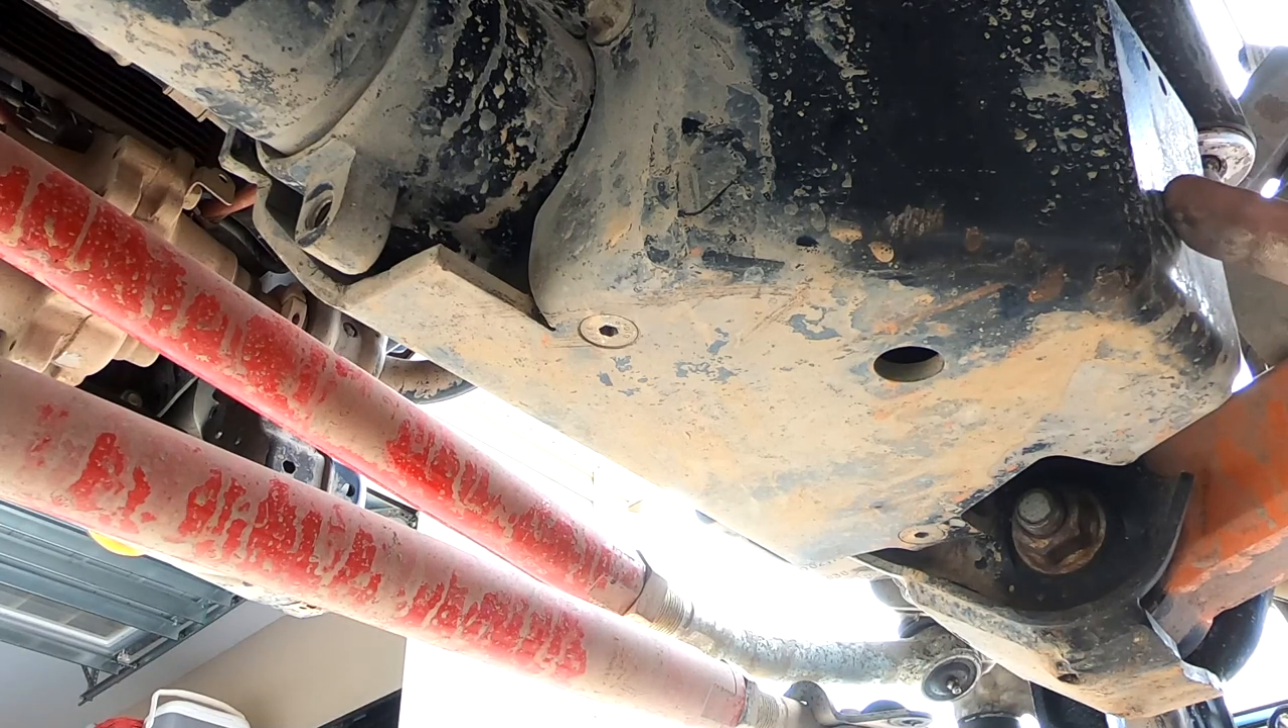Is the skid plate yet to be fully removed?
Yes.